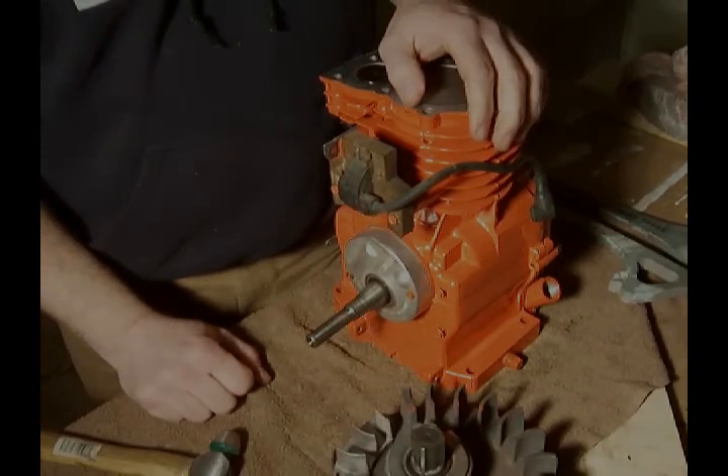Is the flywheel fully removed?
Yes.